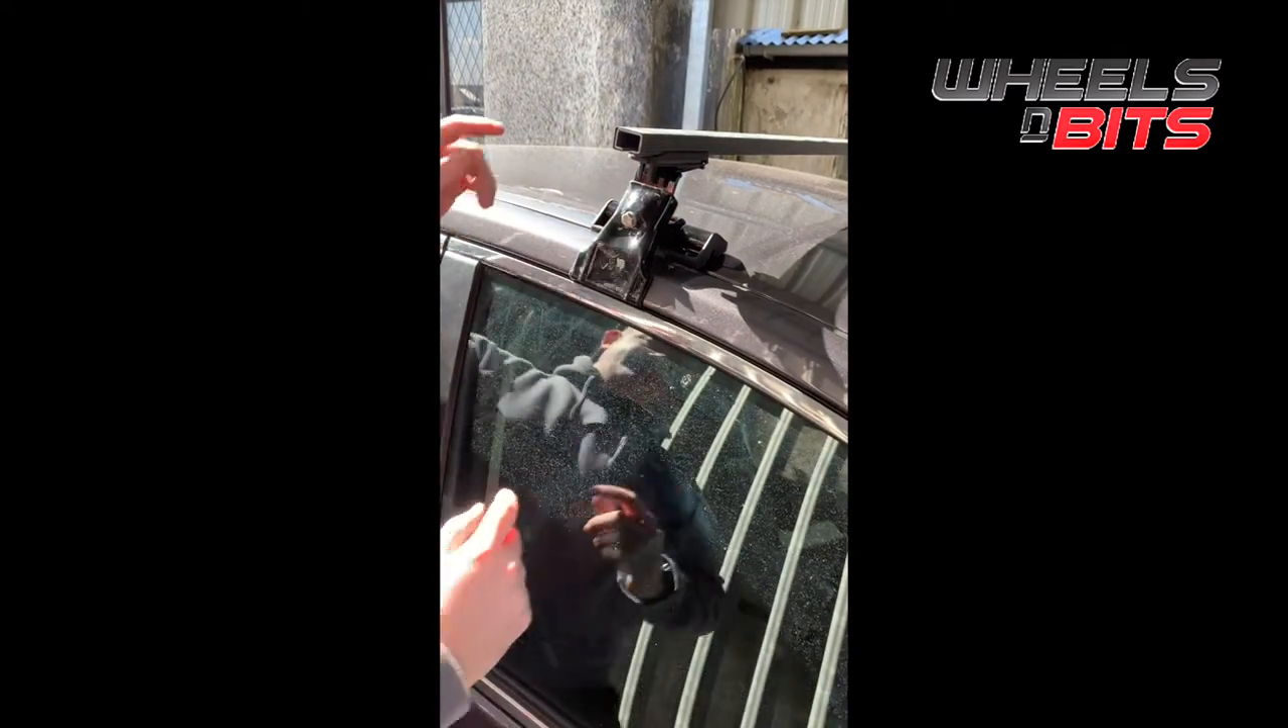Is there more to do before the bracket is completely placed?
No.